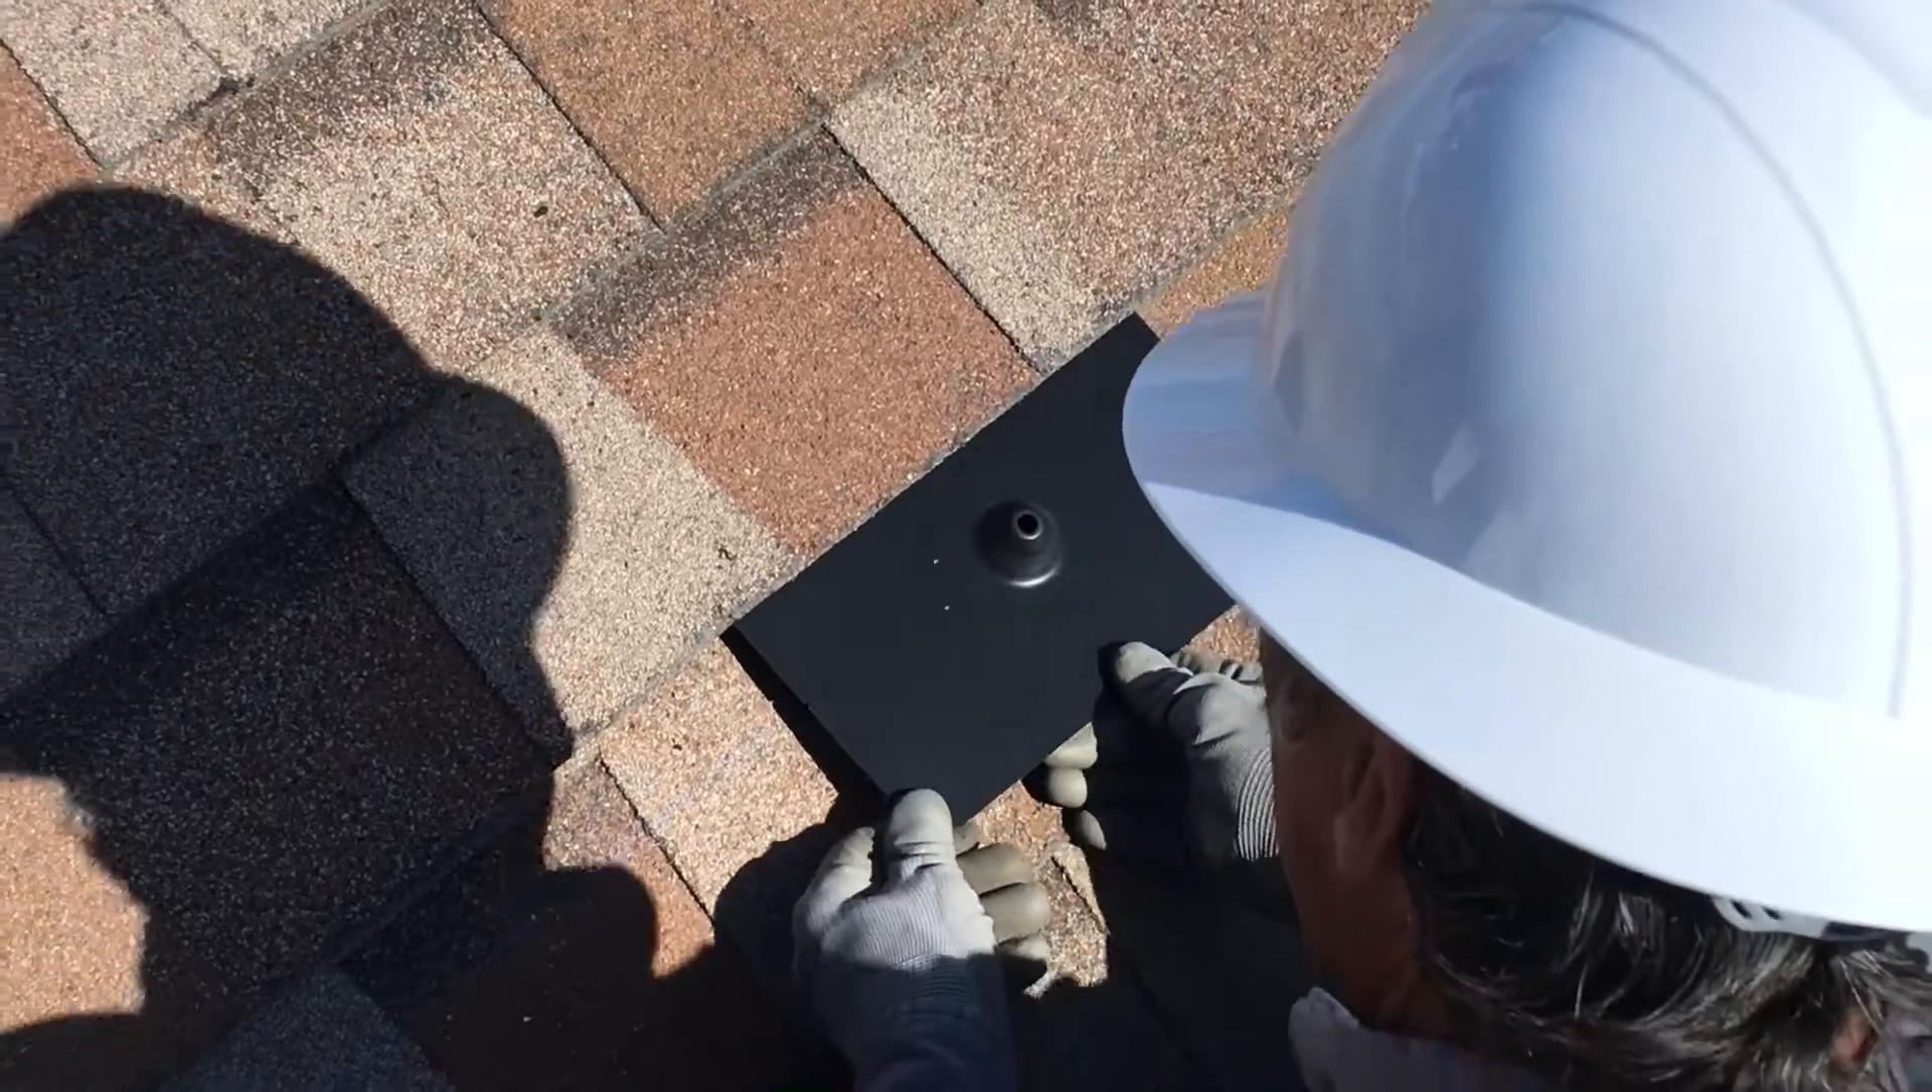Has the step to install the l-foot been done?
No.